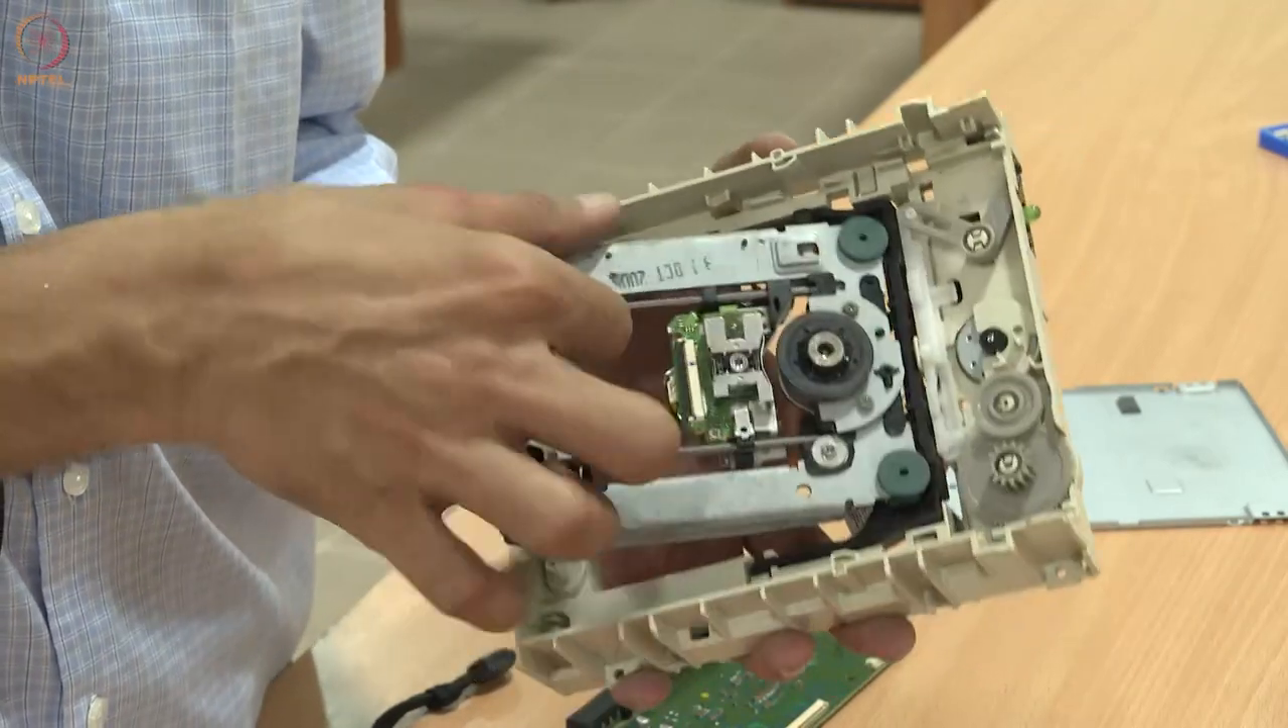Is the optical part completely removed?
No.